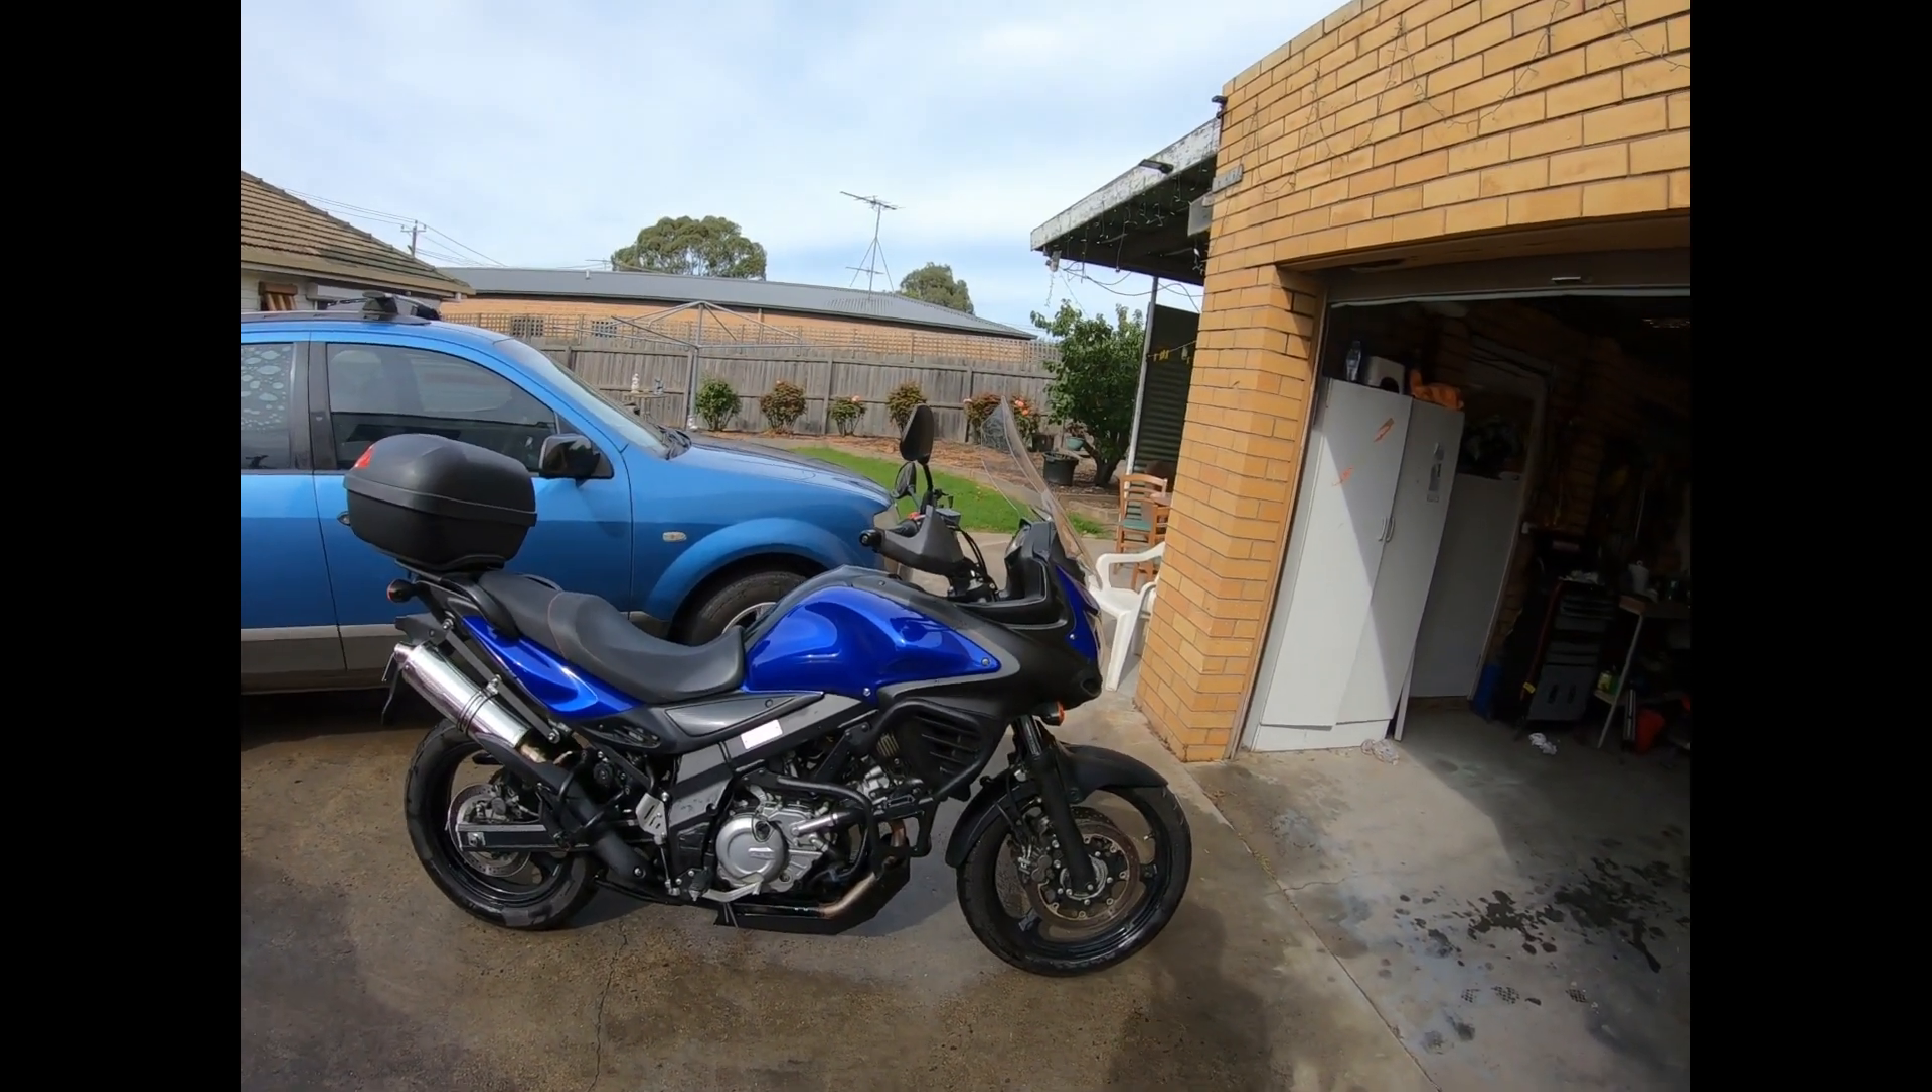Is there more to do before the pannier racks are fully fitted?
Yes.